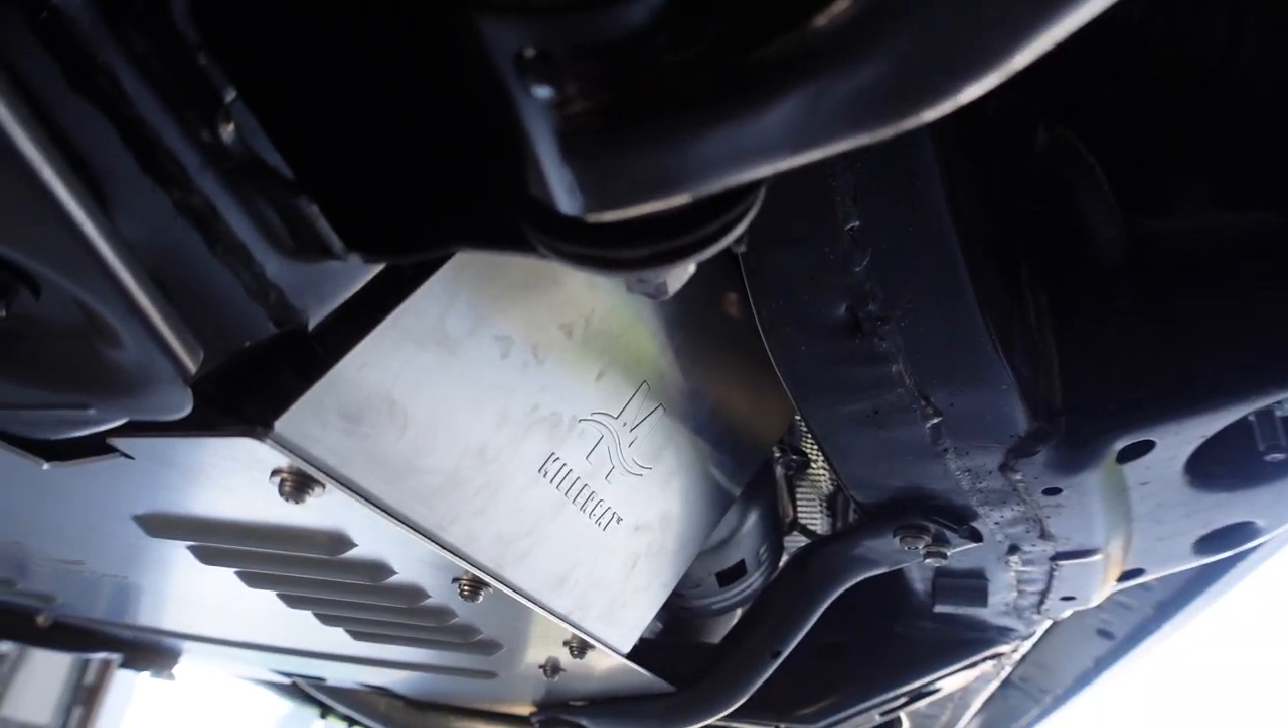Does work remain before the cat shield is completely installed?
No.